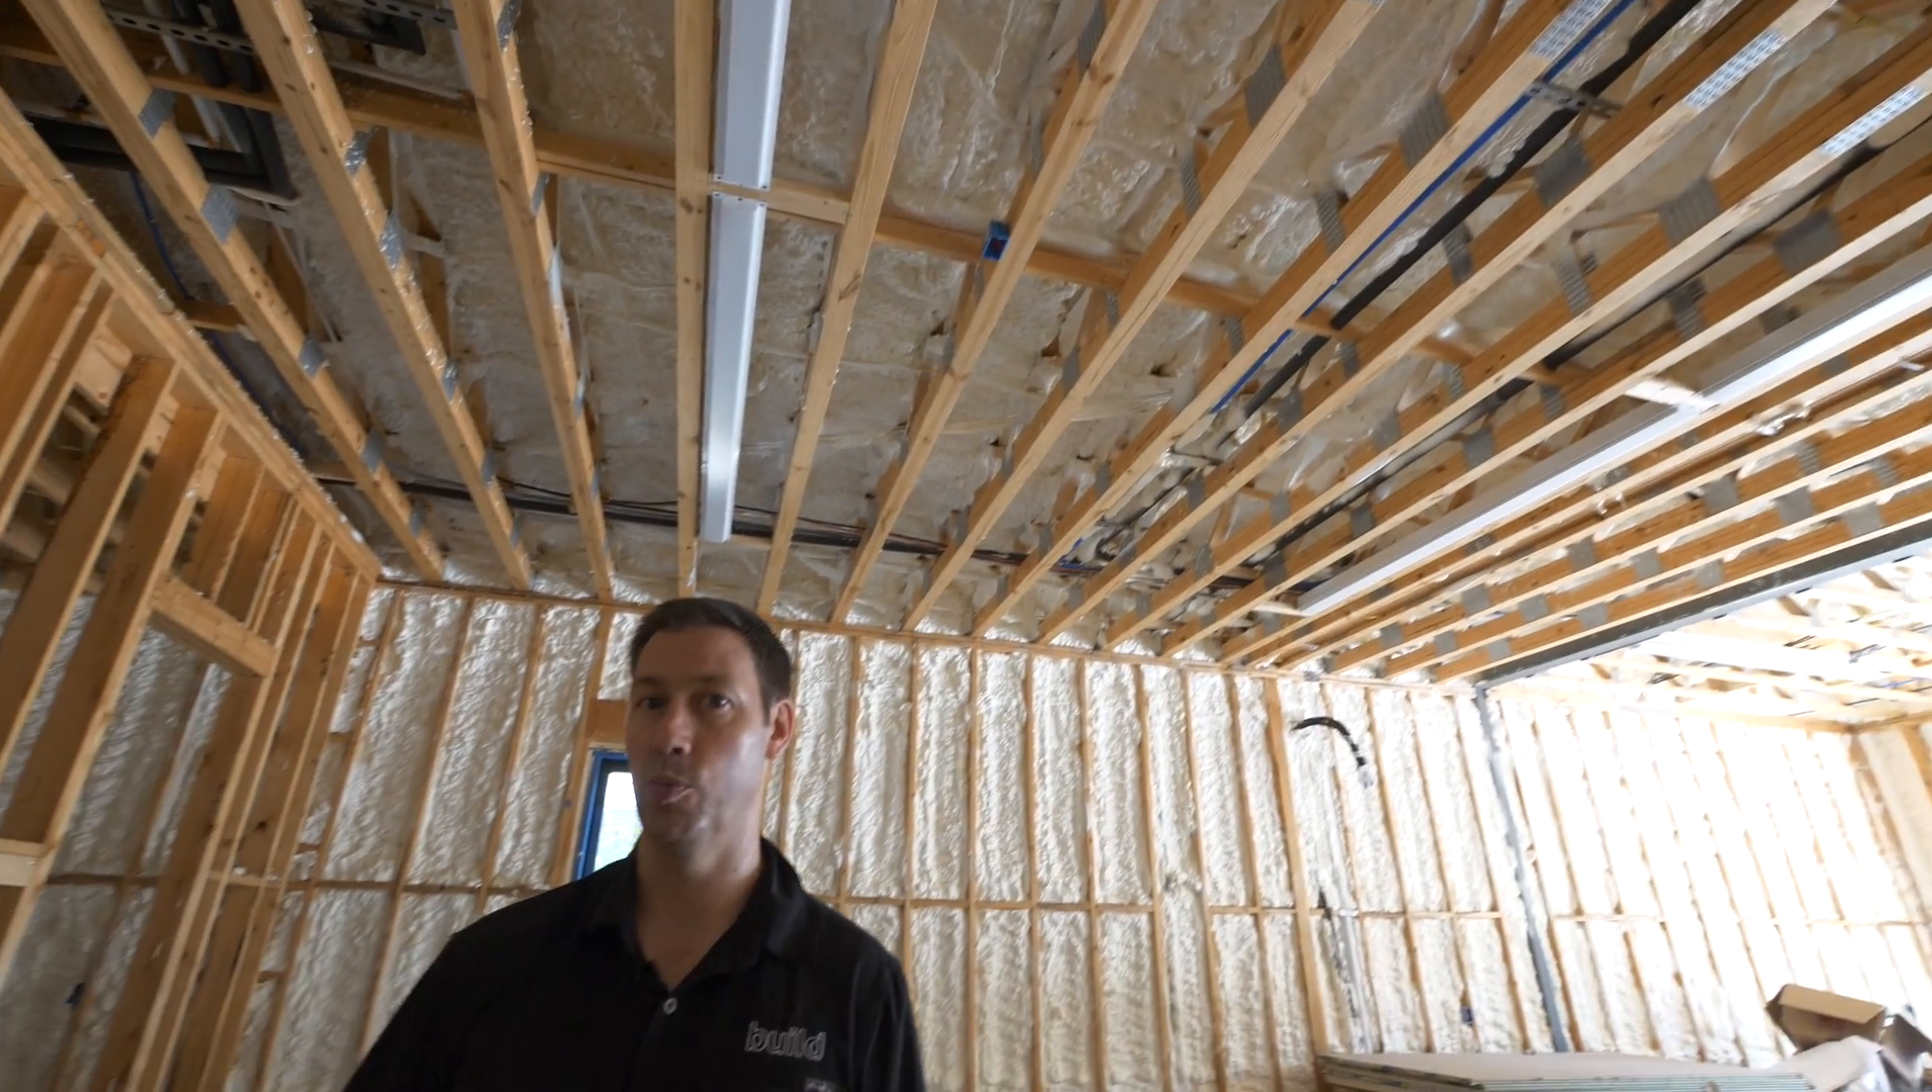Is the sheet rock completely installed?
No.